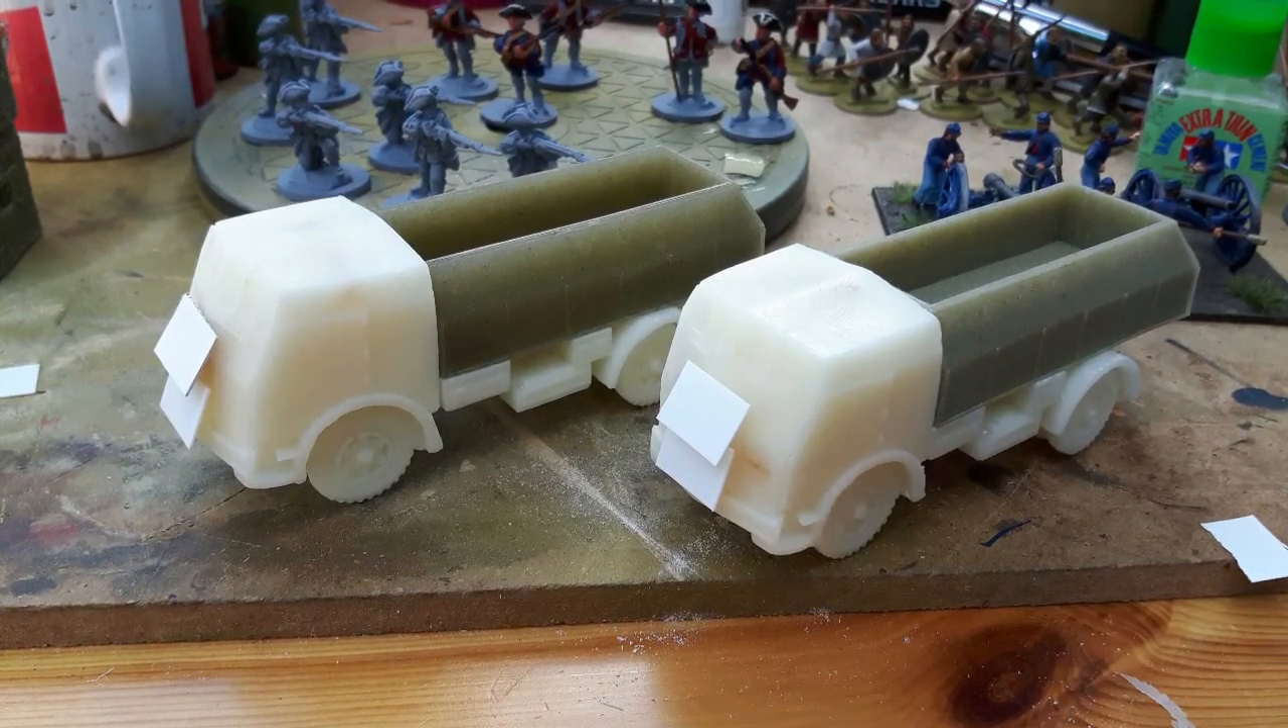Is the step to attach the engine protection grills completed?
Yes.